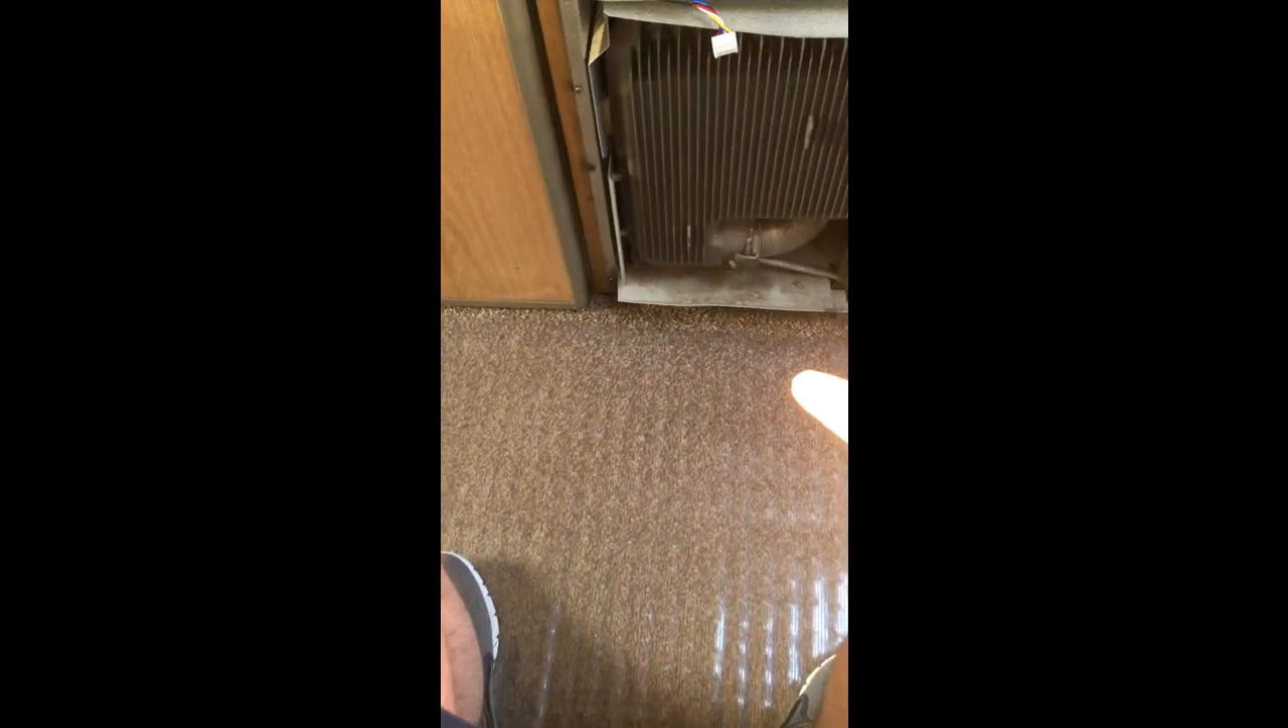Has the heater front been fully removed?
Yes.